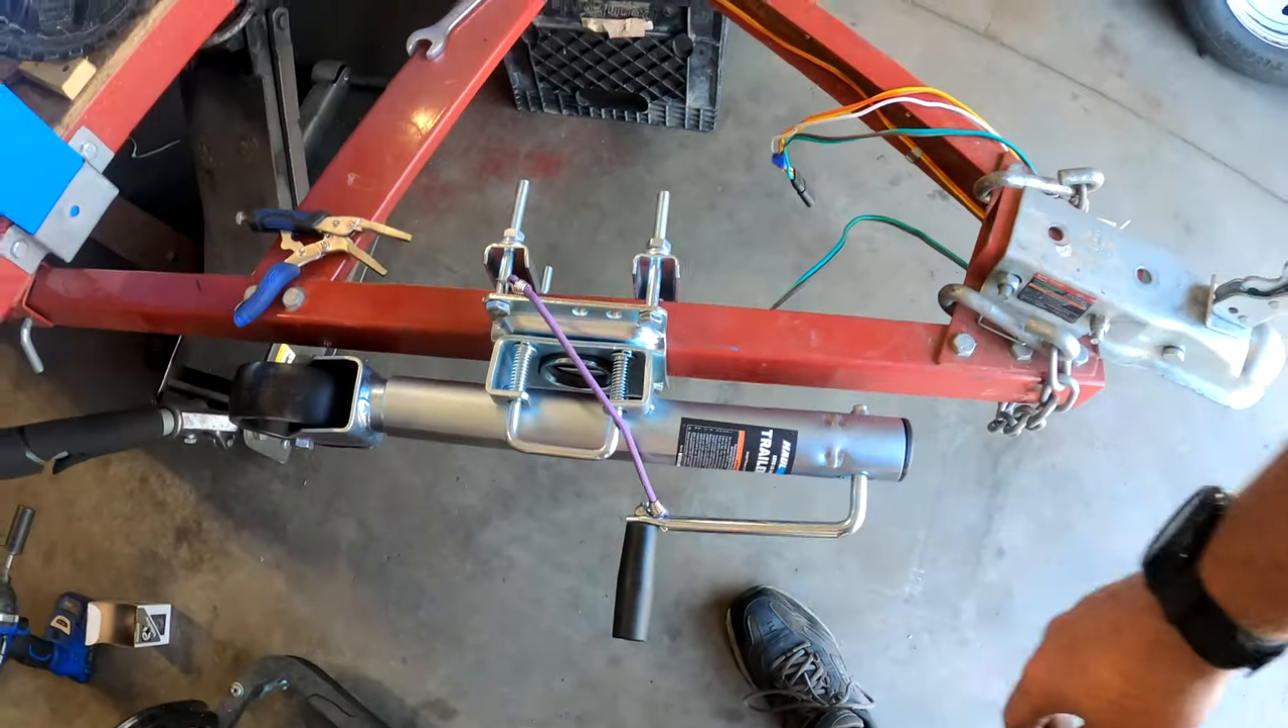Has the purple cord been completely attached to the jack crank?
Yes.